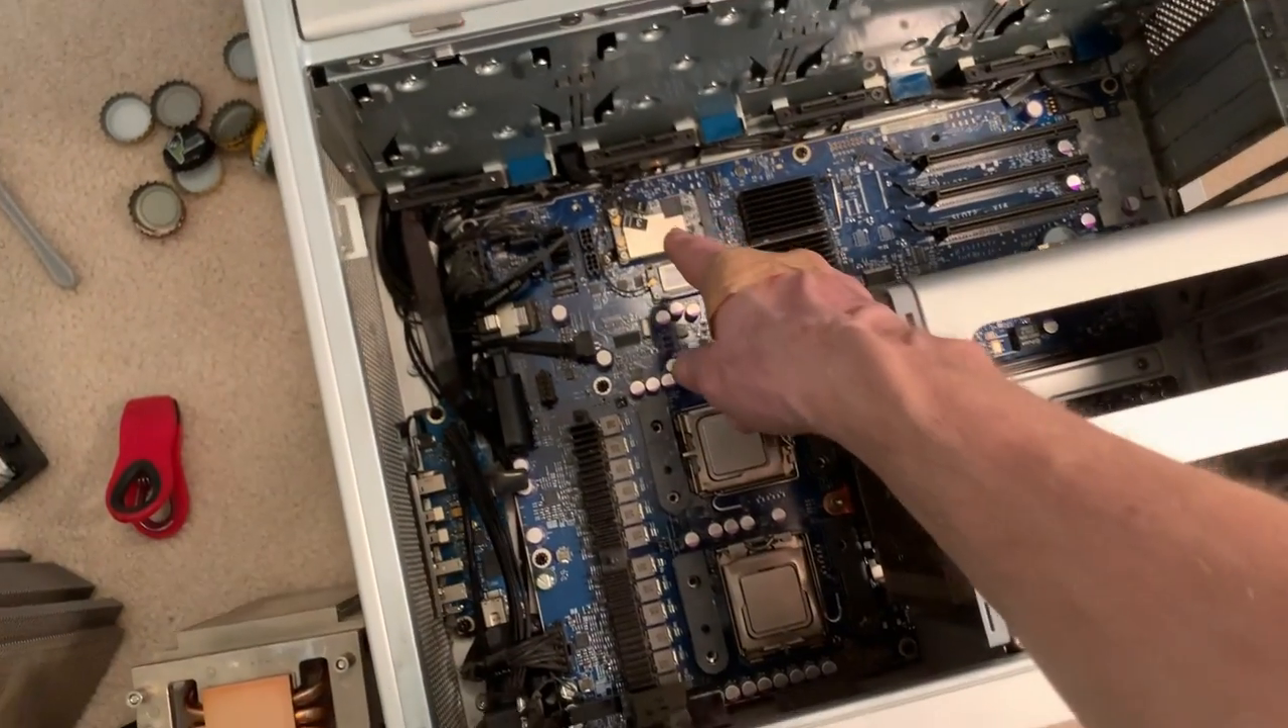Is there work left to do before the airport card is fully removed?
Yes.